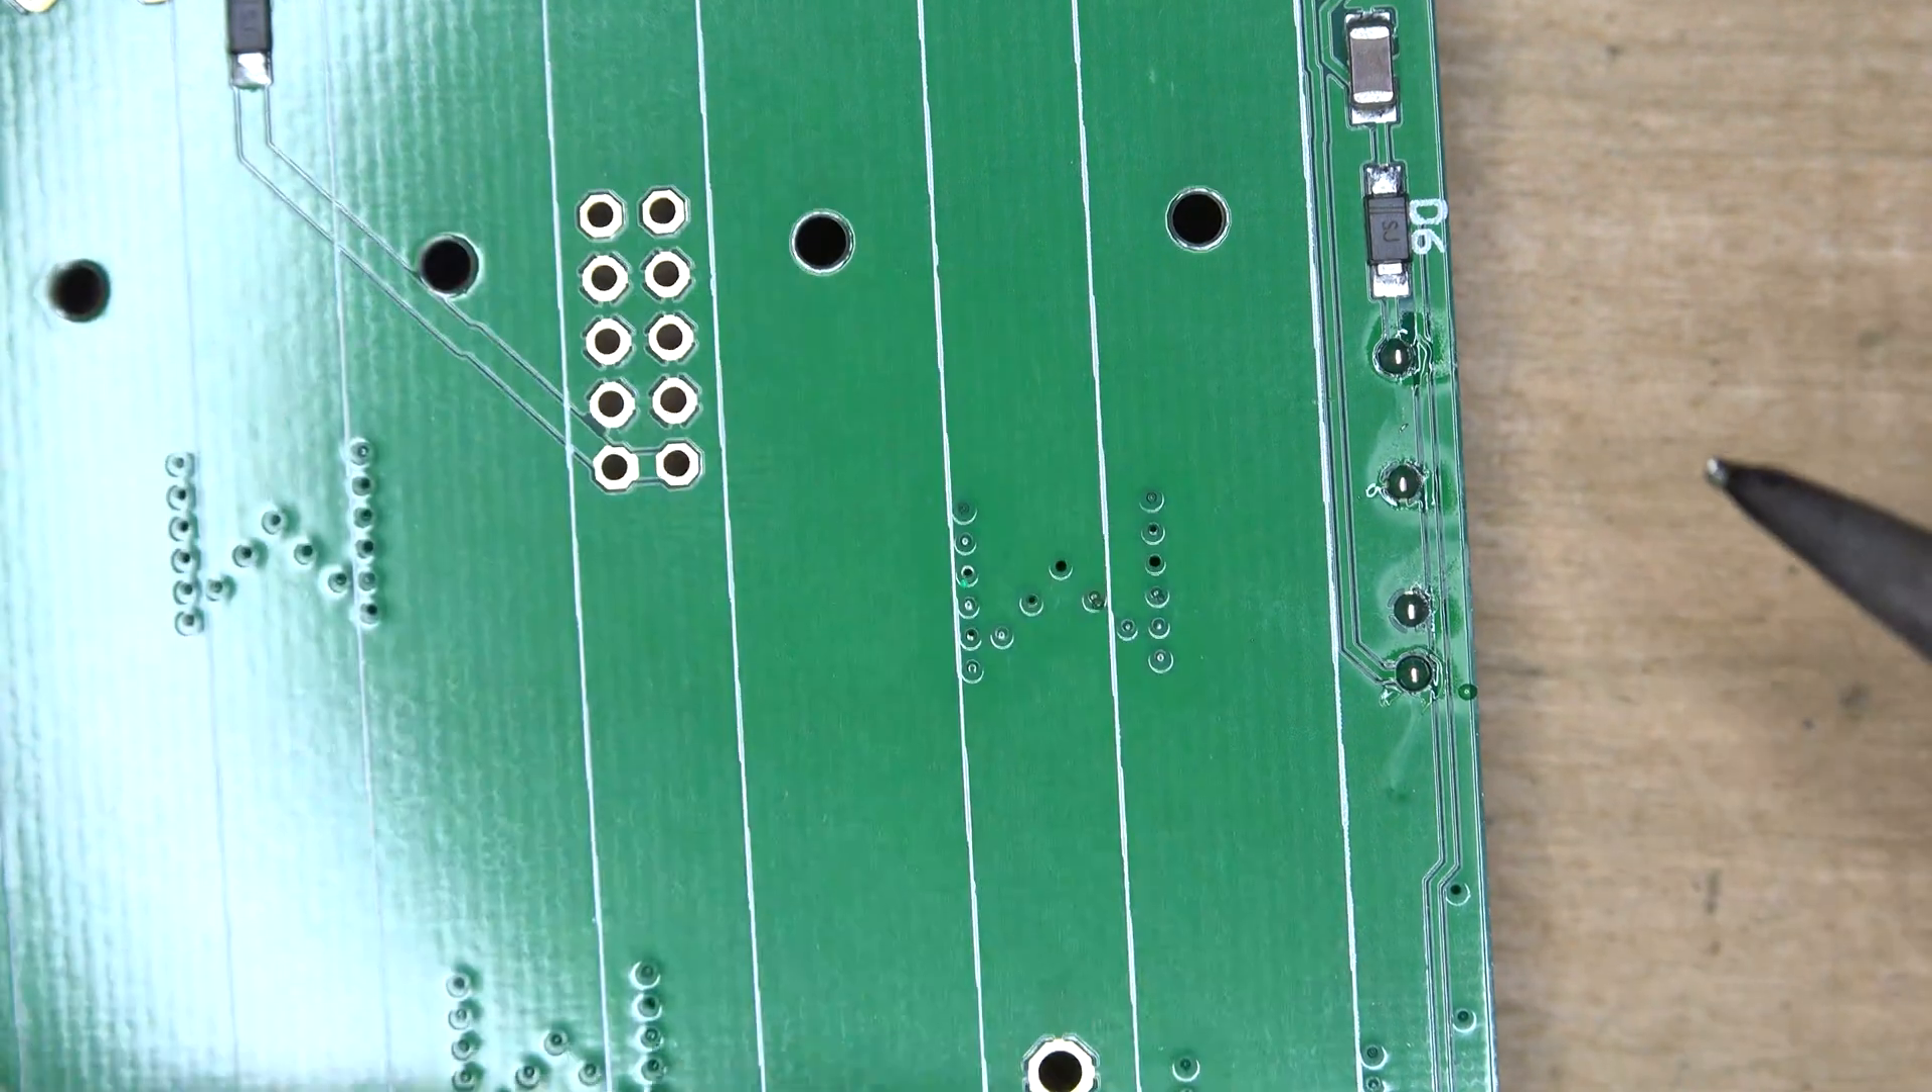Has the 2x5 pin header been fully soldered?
No.